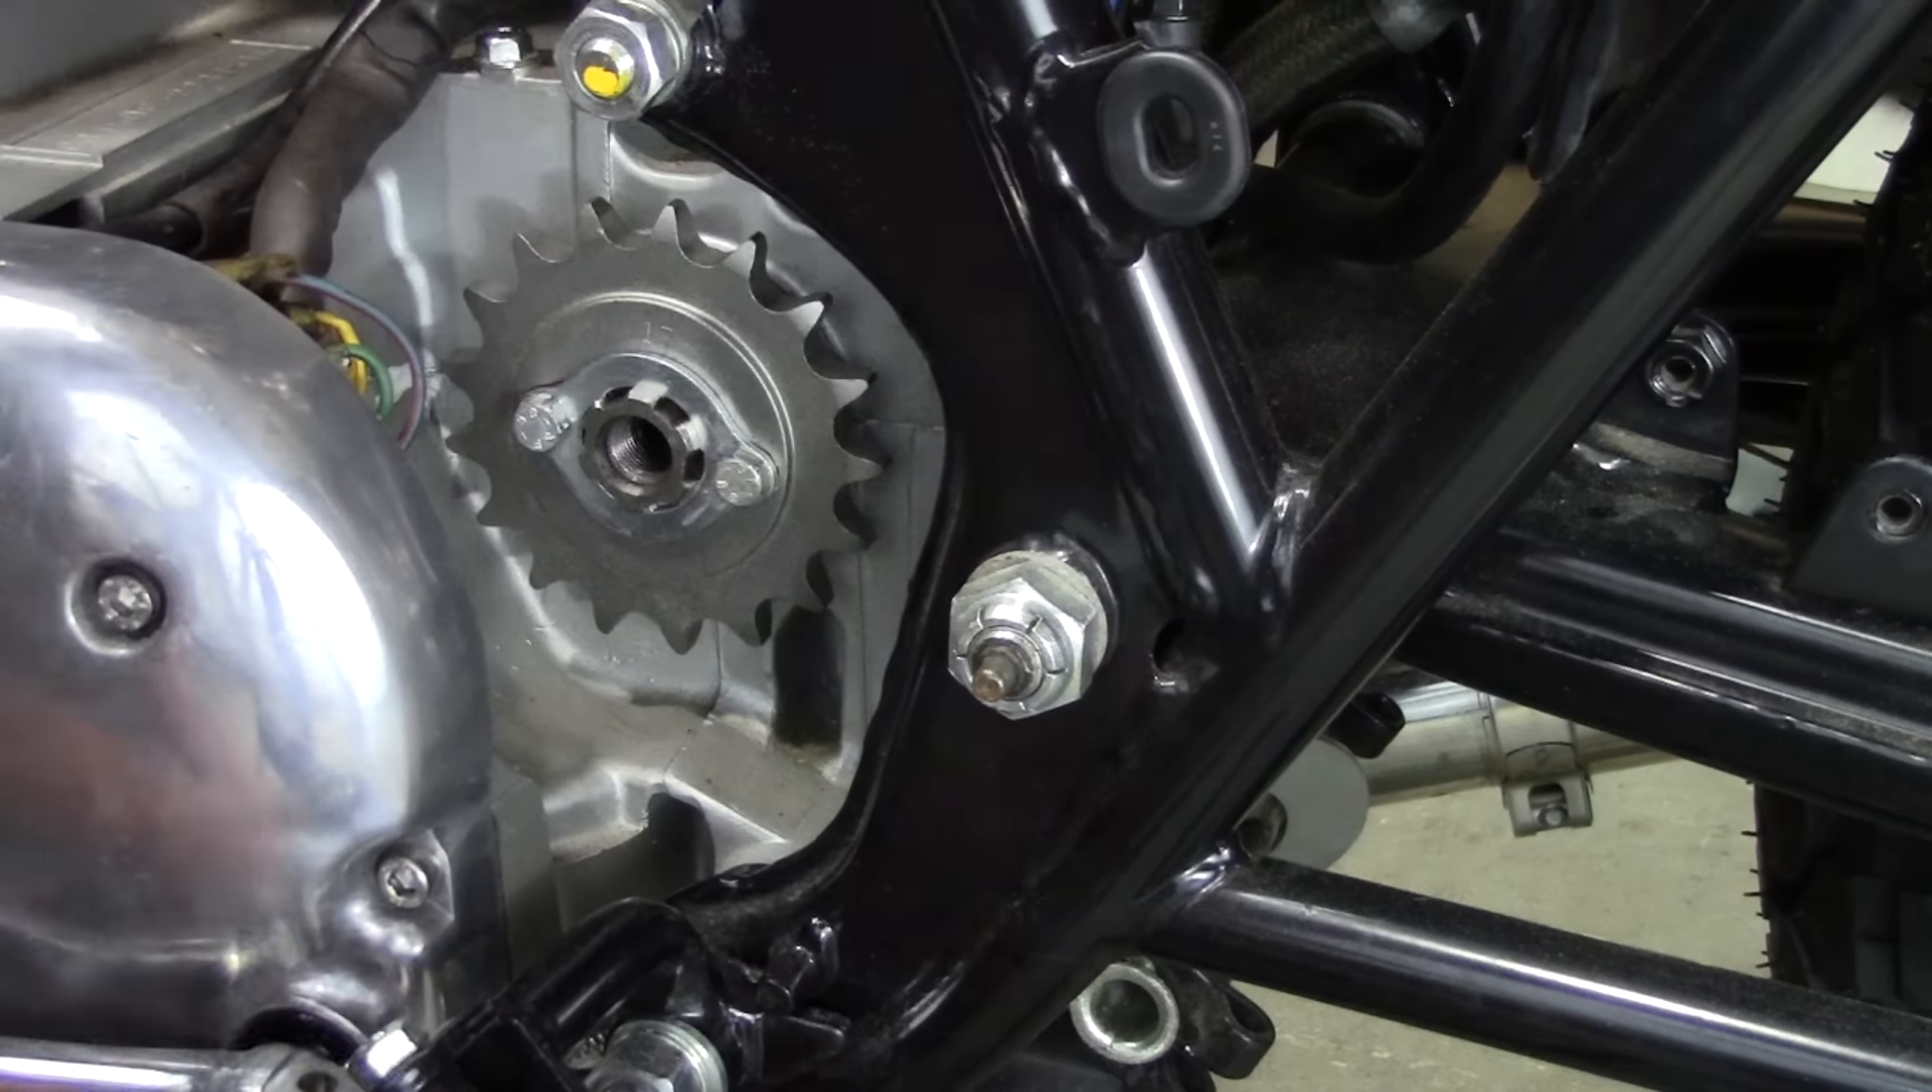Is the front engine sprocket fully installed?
Yes.